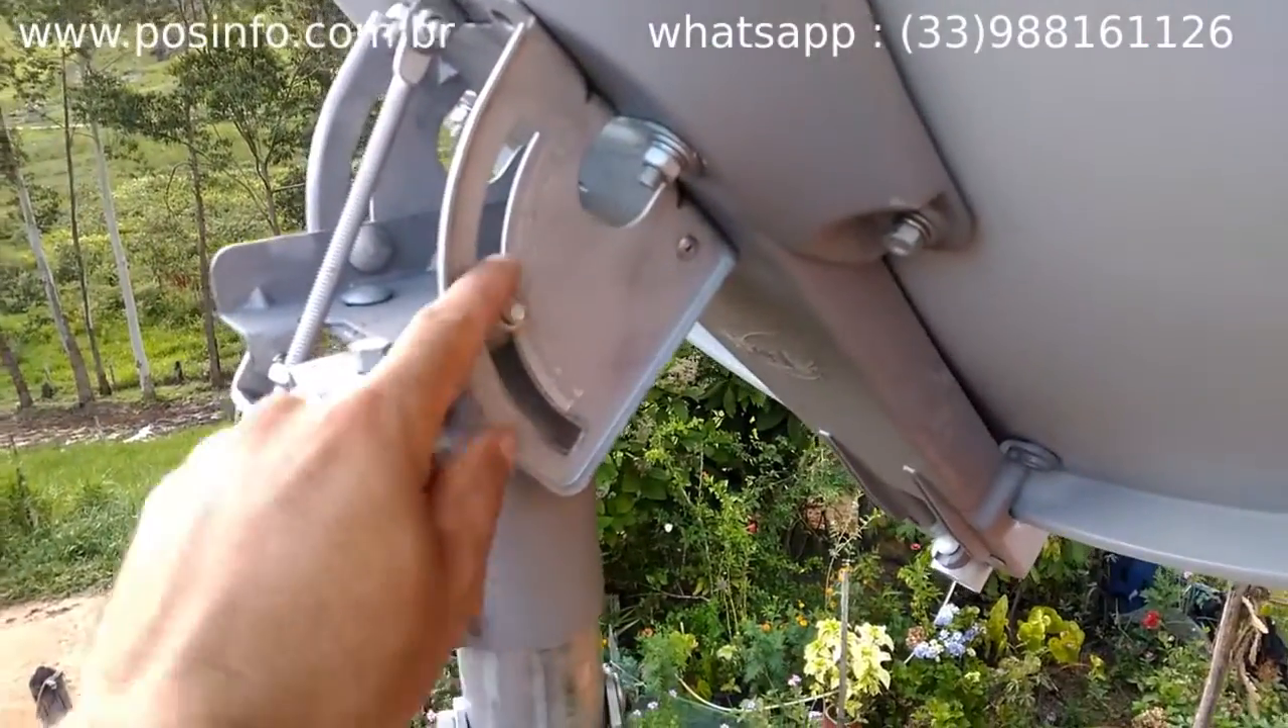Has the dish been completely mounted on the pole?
Yes.